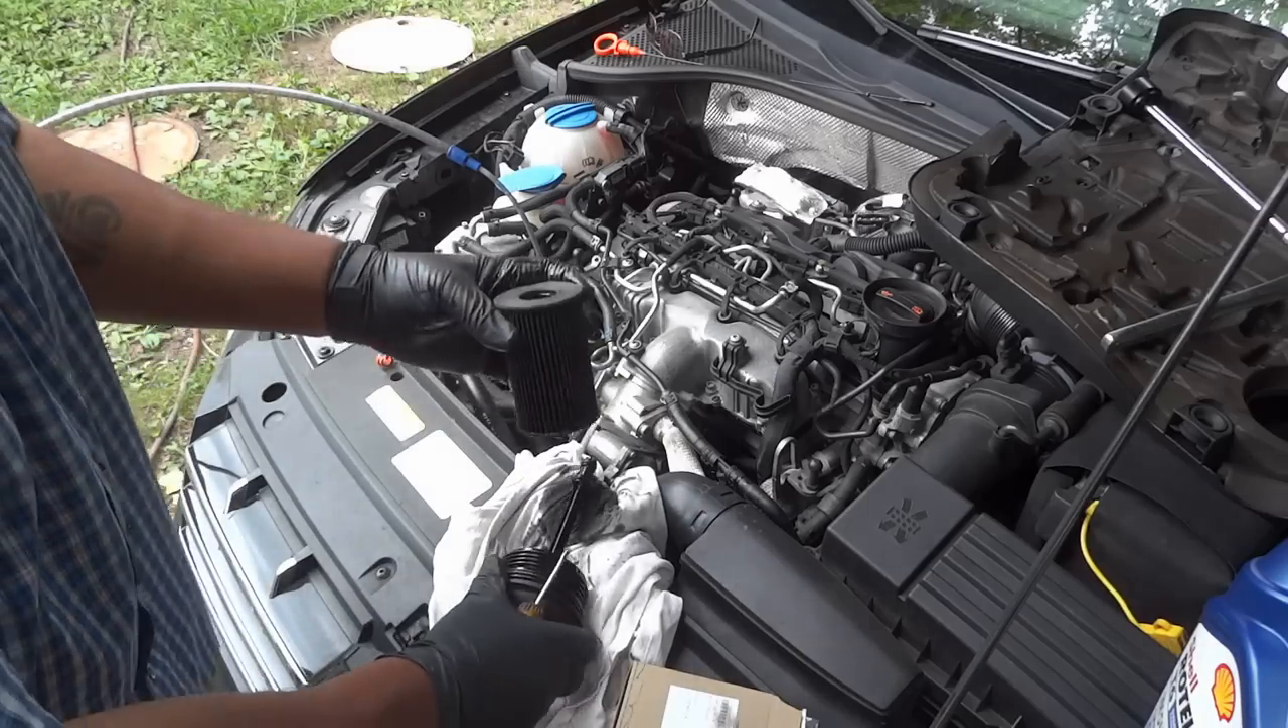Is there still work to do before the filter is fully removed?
No.